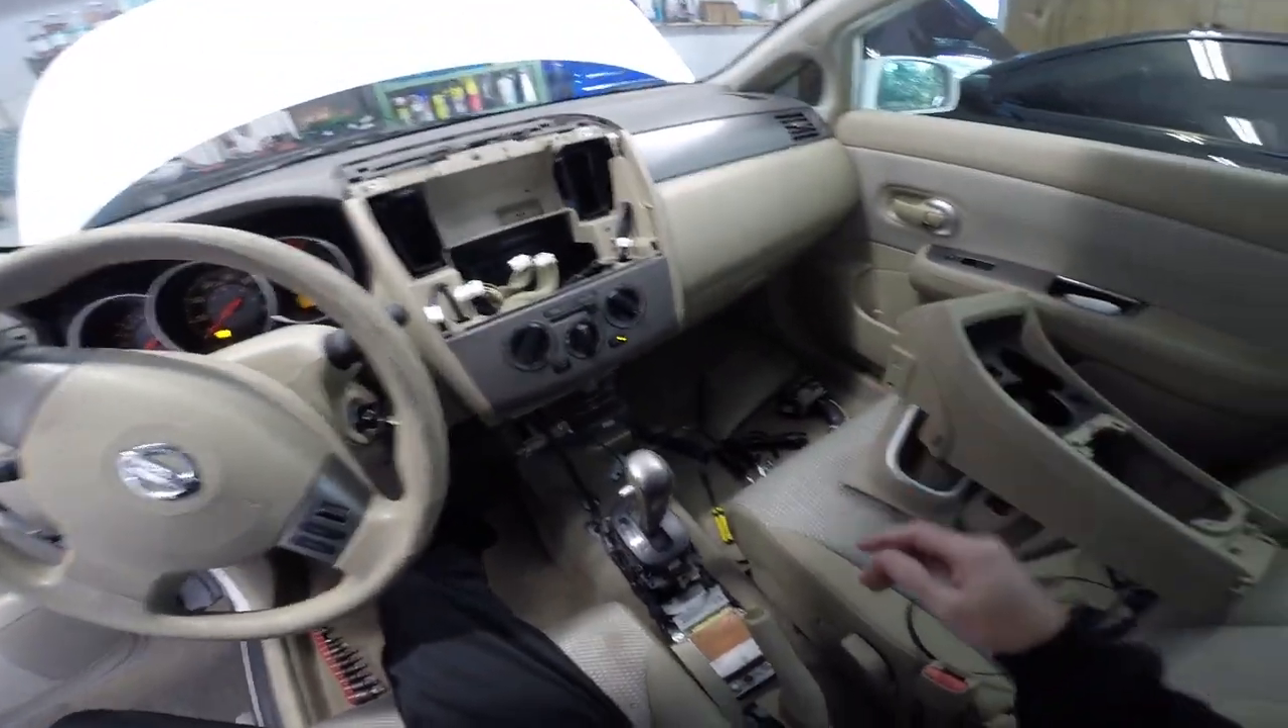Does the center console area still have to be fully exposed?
No.